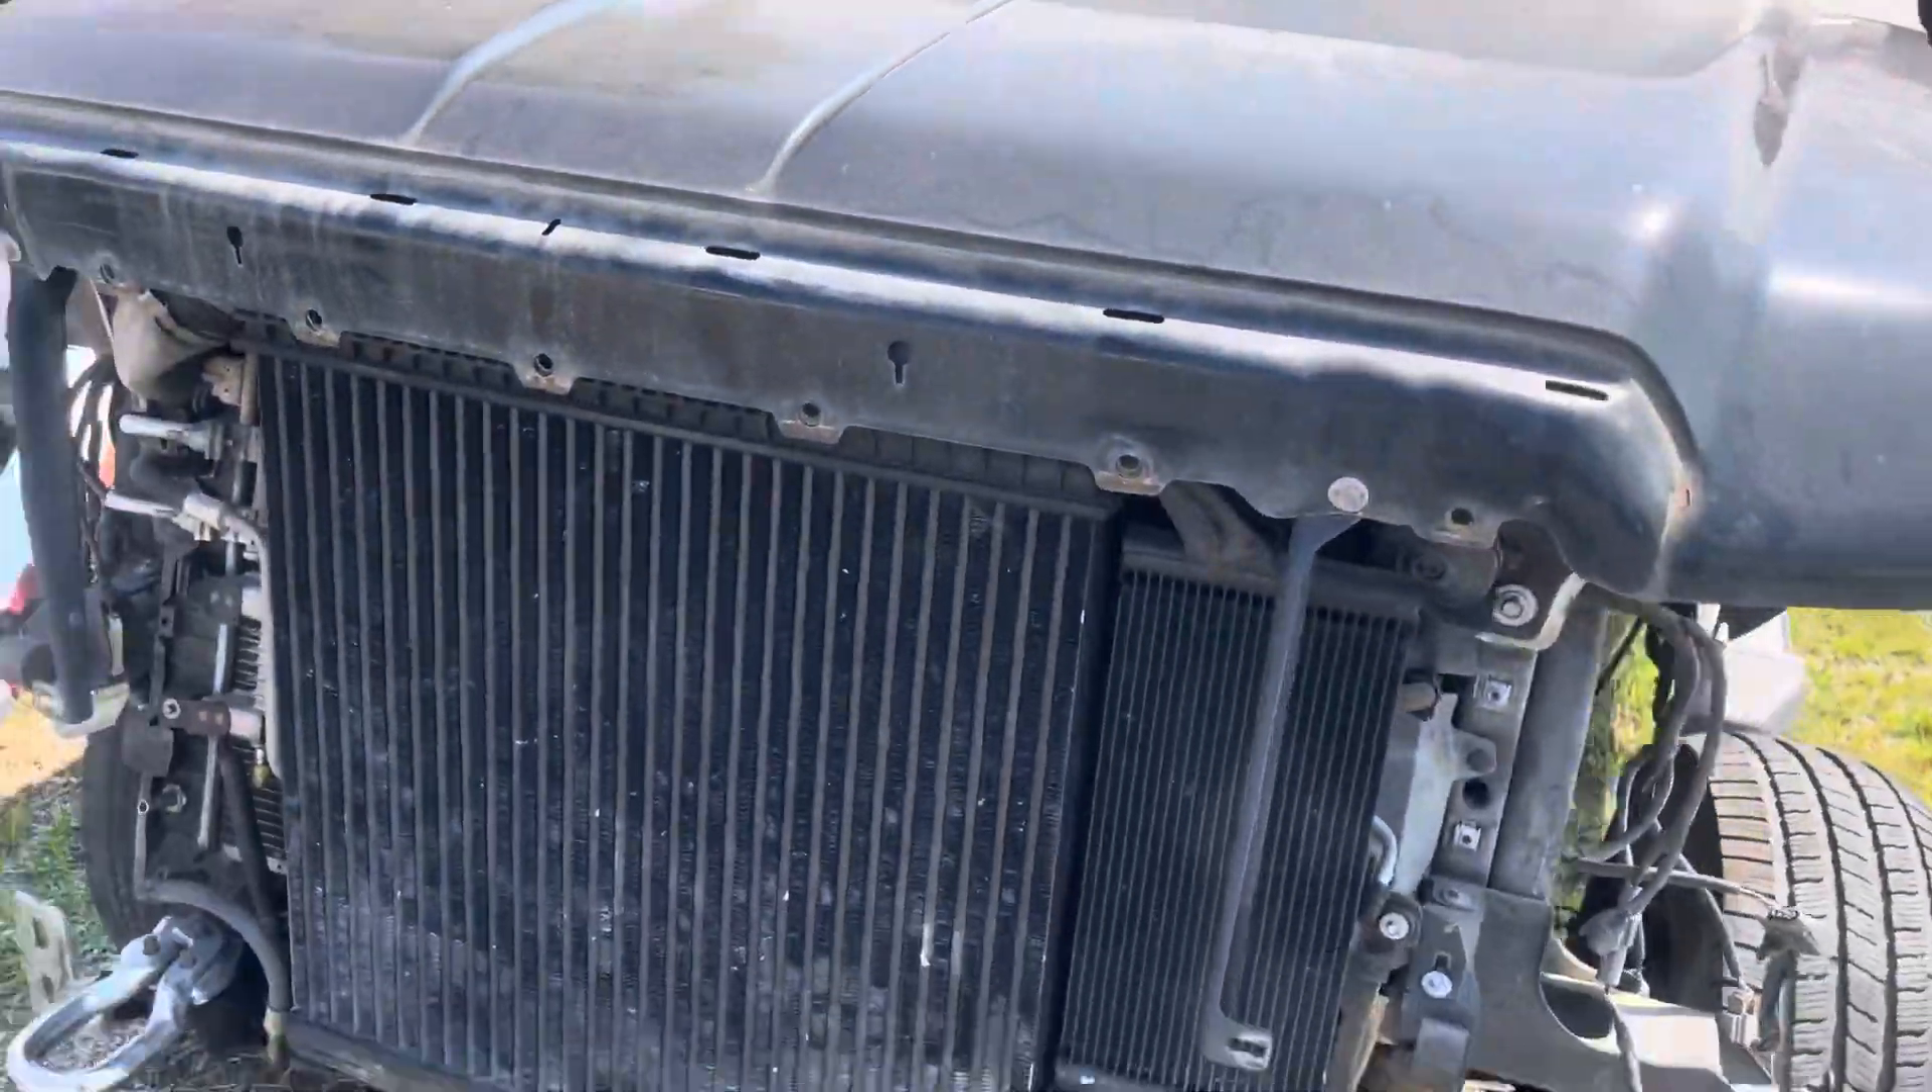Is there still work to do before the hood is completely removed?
Yes.